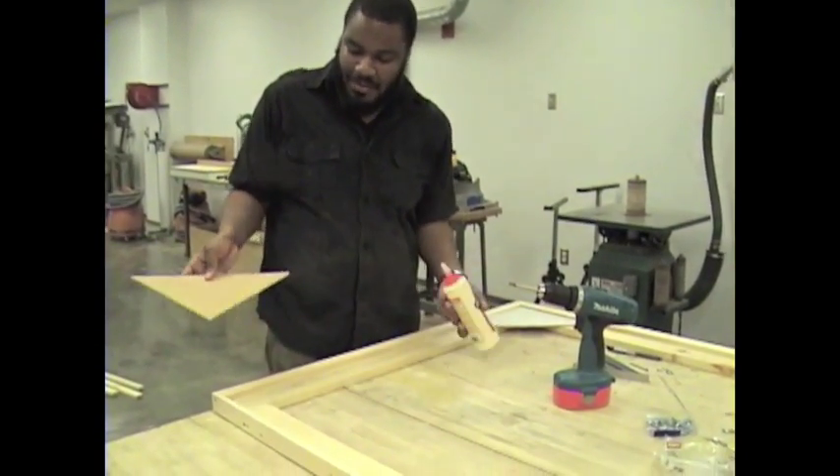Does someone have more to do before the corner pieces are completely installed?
Yes.